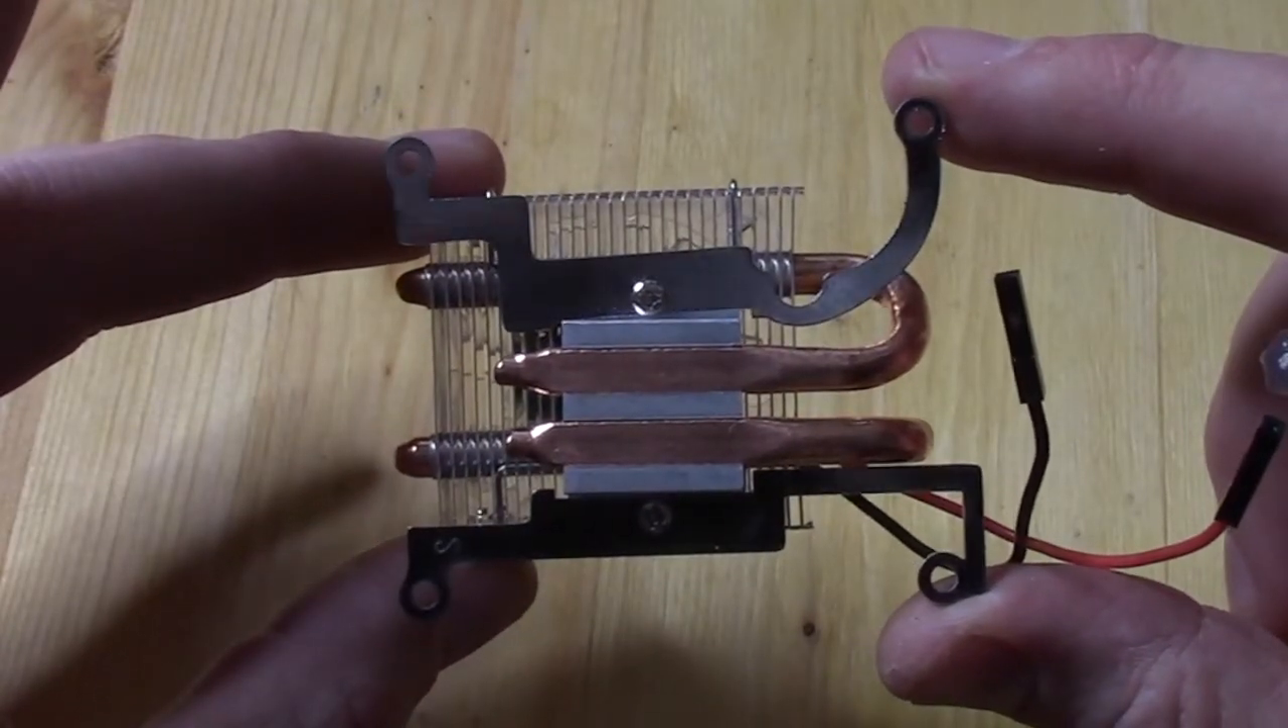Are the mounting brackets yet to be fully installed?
No.